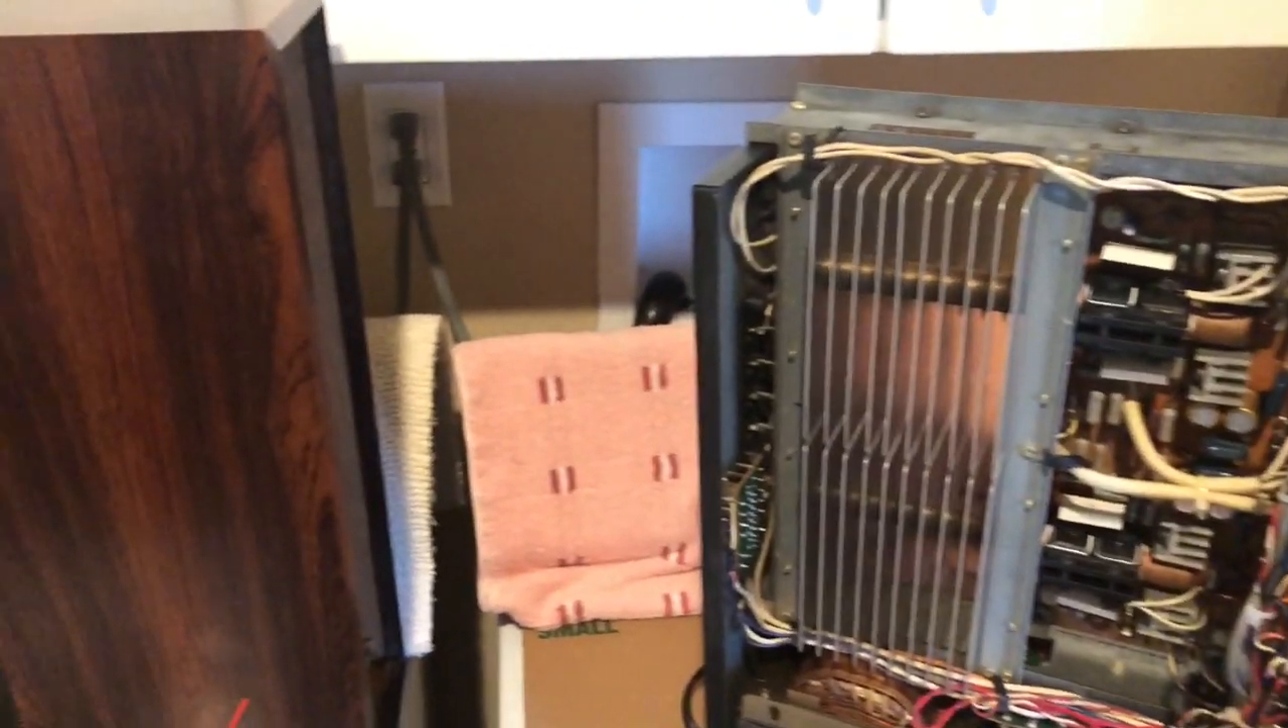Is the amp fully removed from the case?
Yes.